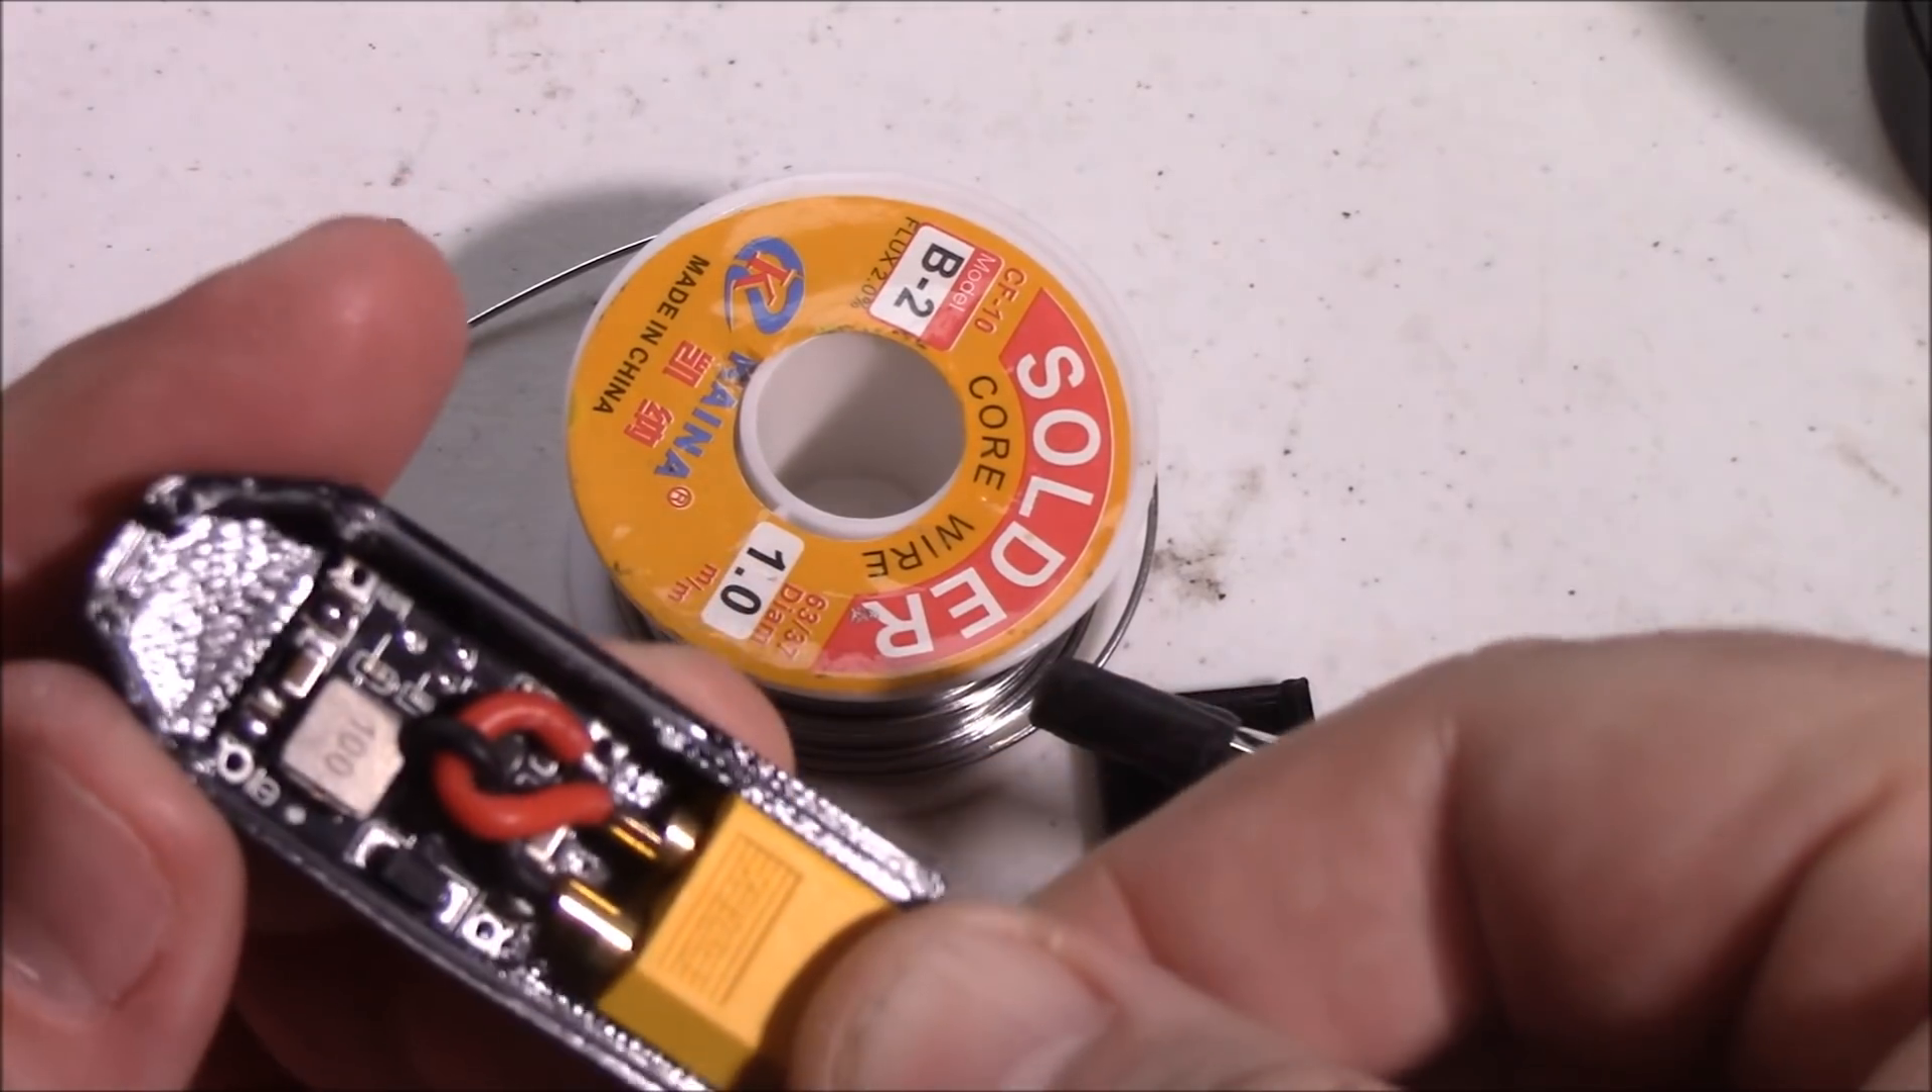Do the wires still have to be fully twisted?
No.